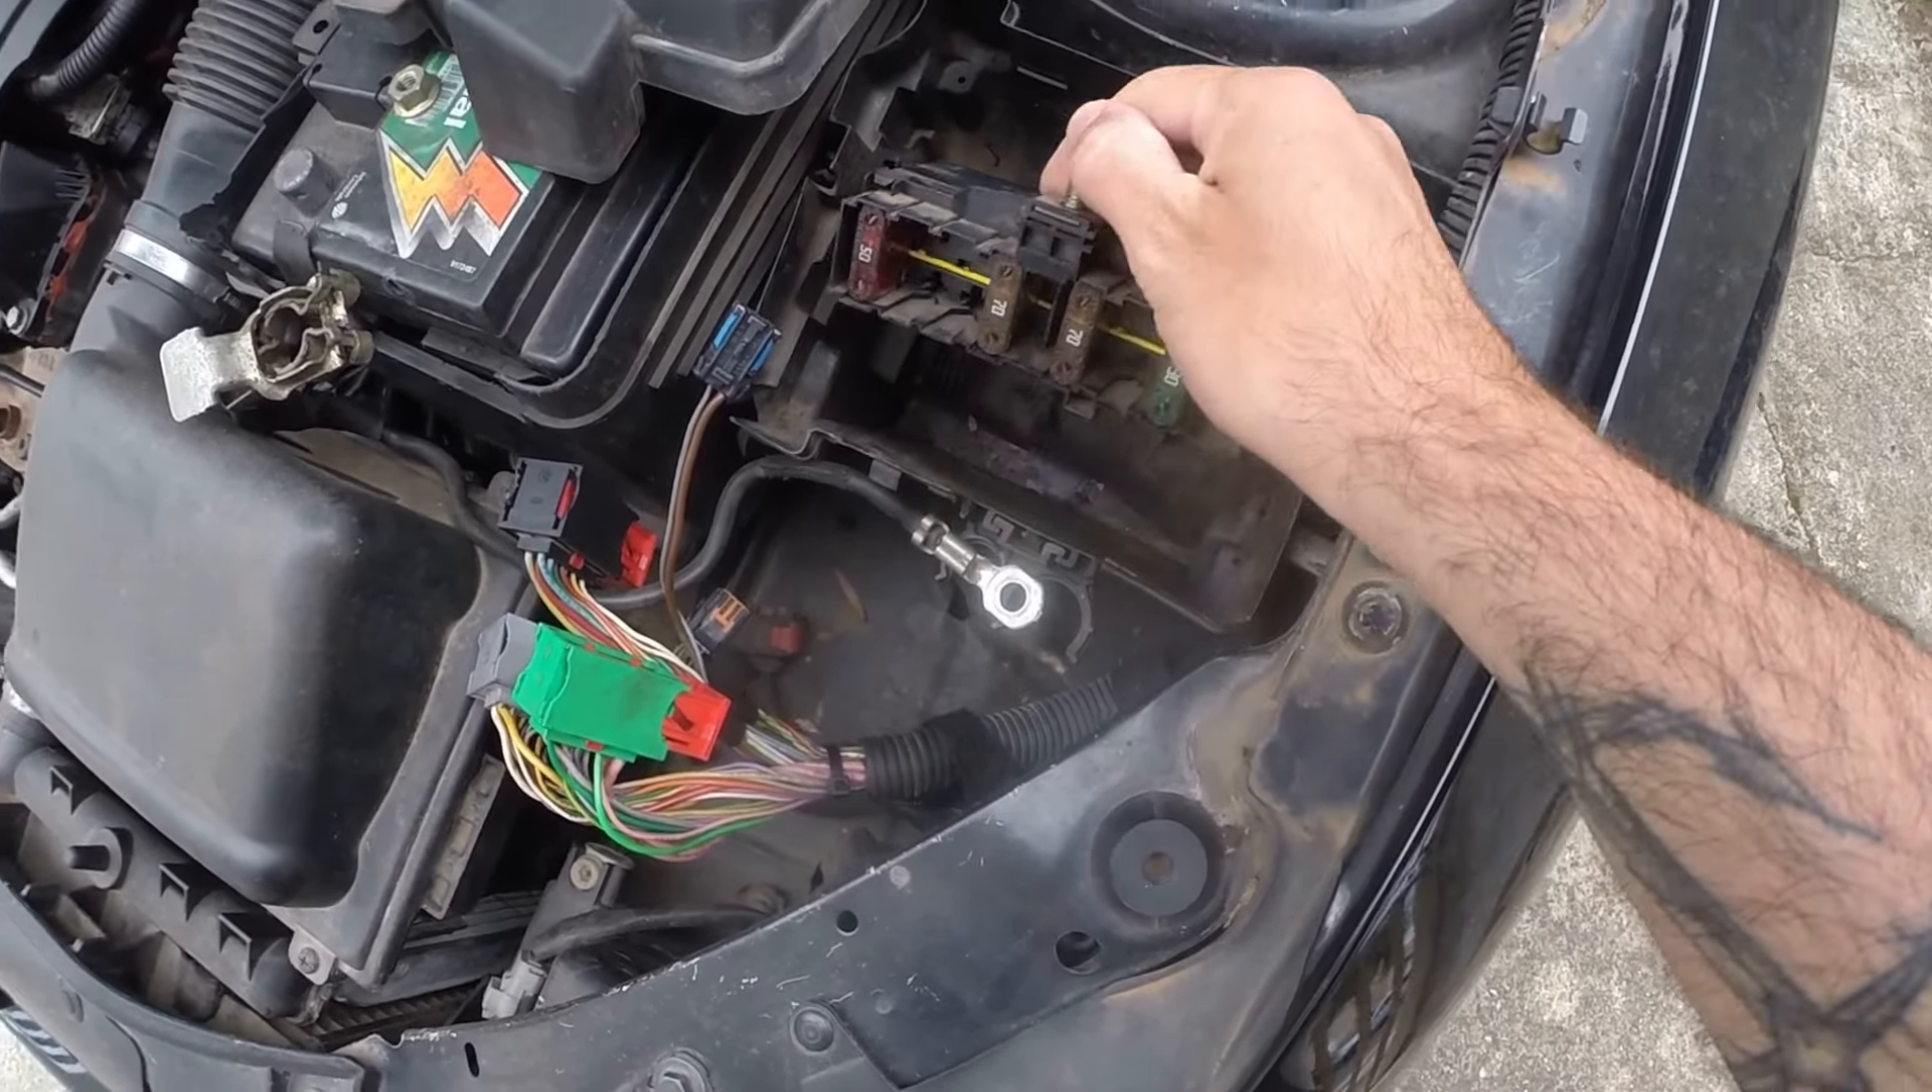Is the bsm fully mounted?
No.